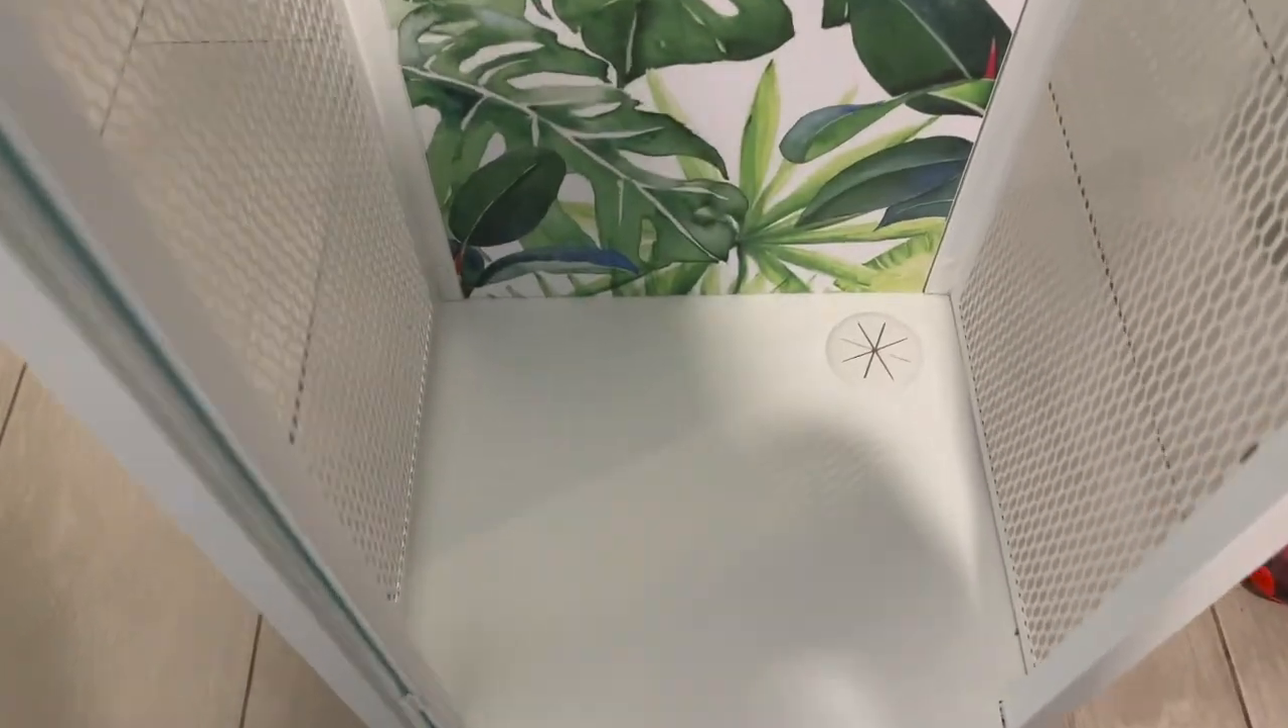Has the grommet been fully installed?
Yes.